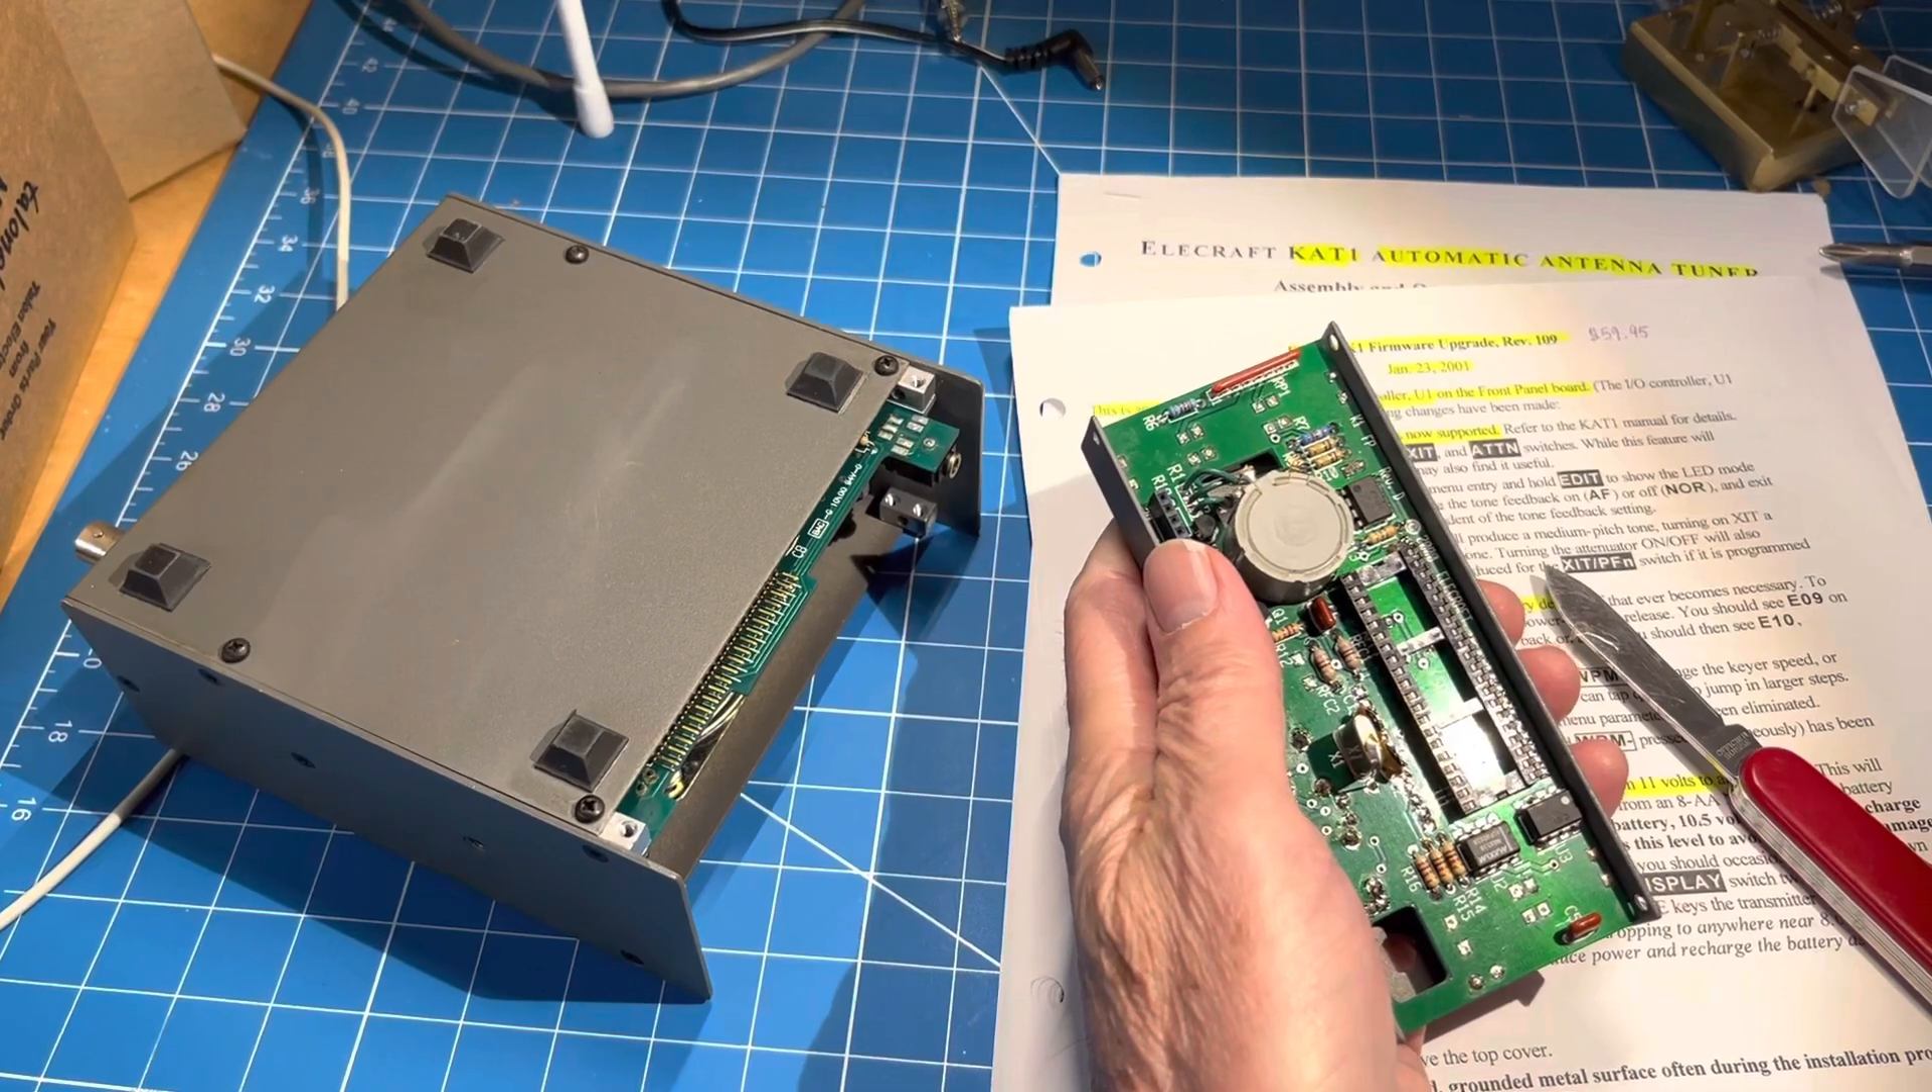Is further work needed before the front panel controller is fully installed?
Yes.